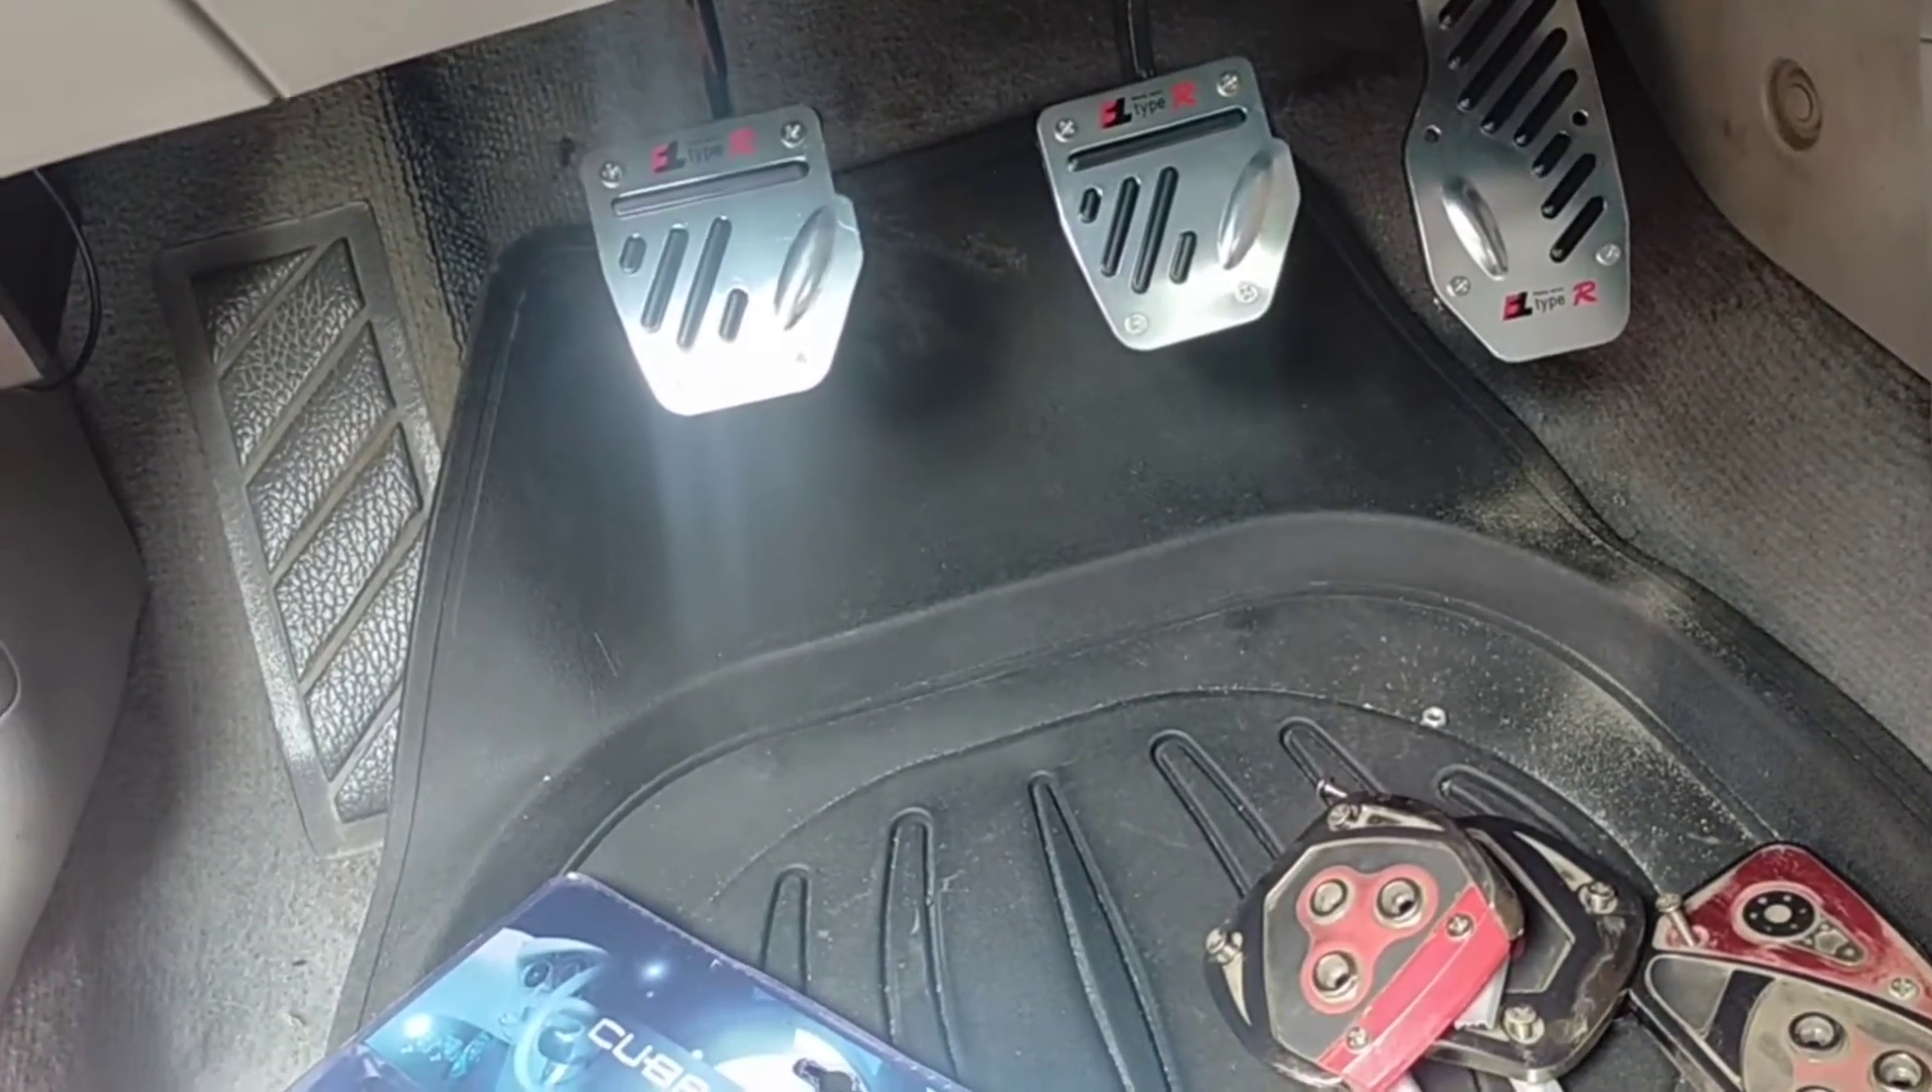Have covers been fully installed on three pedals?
Yes.